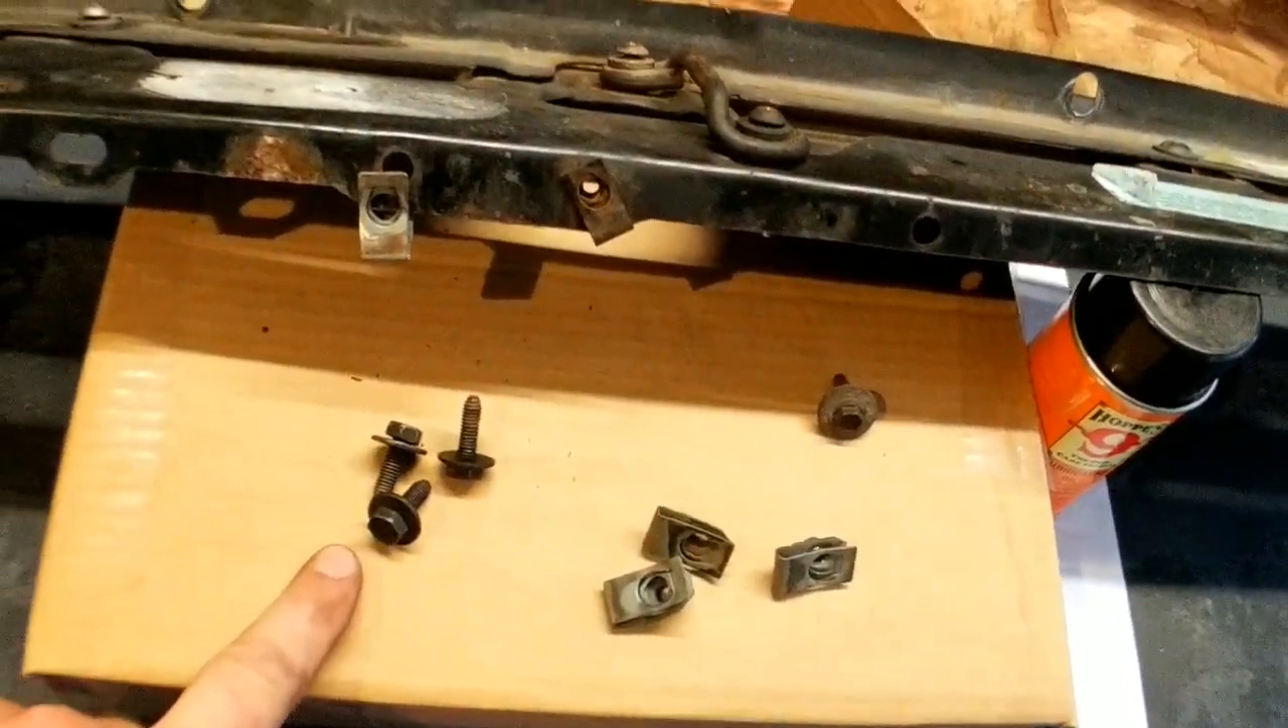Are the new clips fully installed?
No.